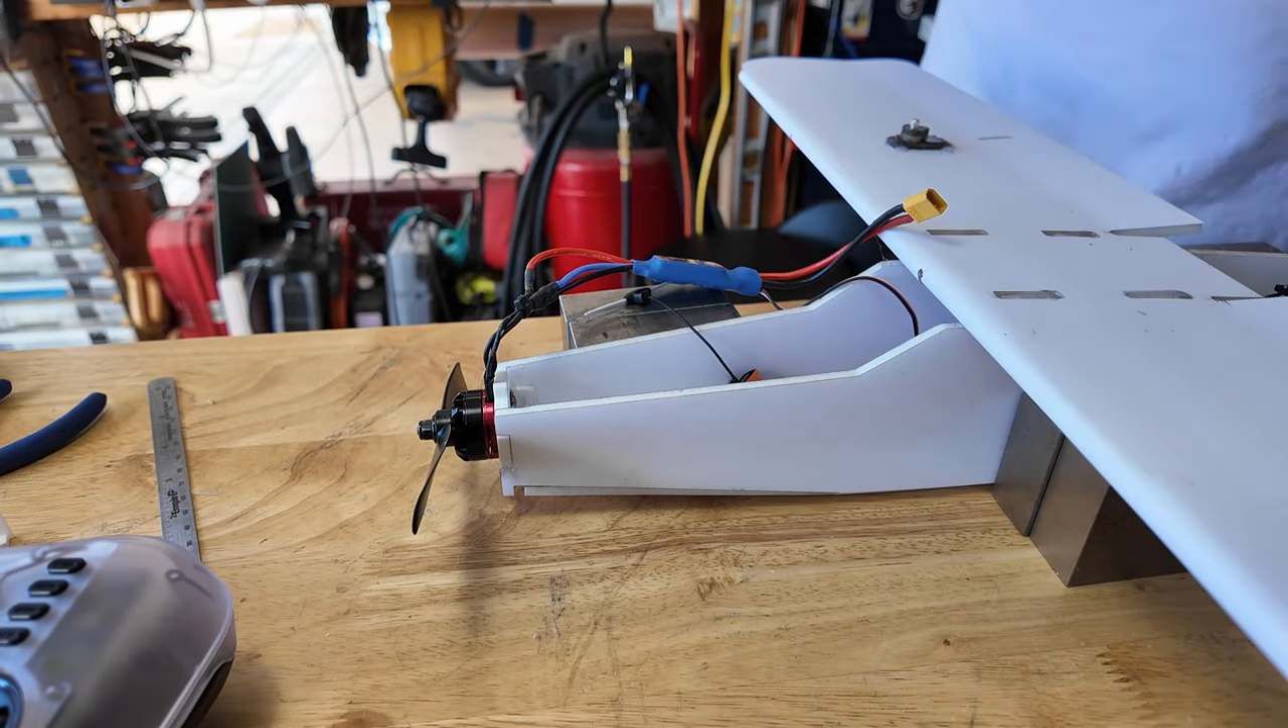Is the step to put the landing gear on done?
No.